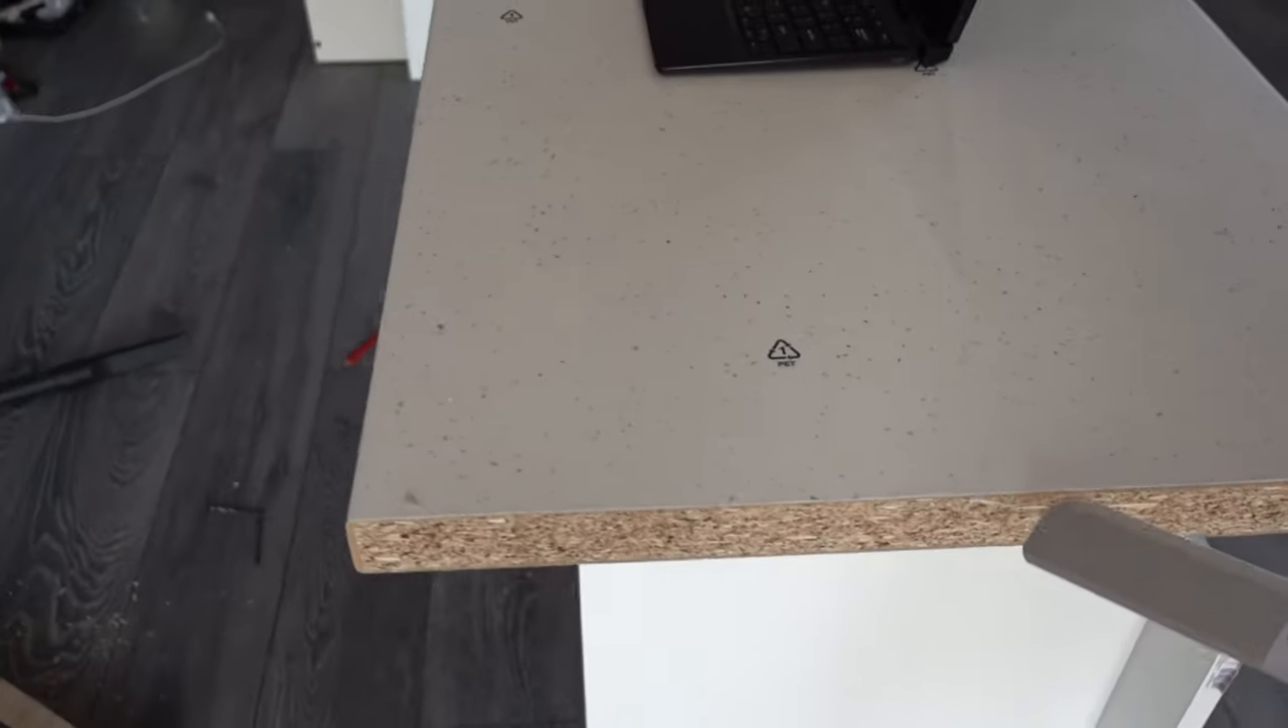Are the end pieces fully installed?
No.